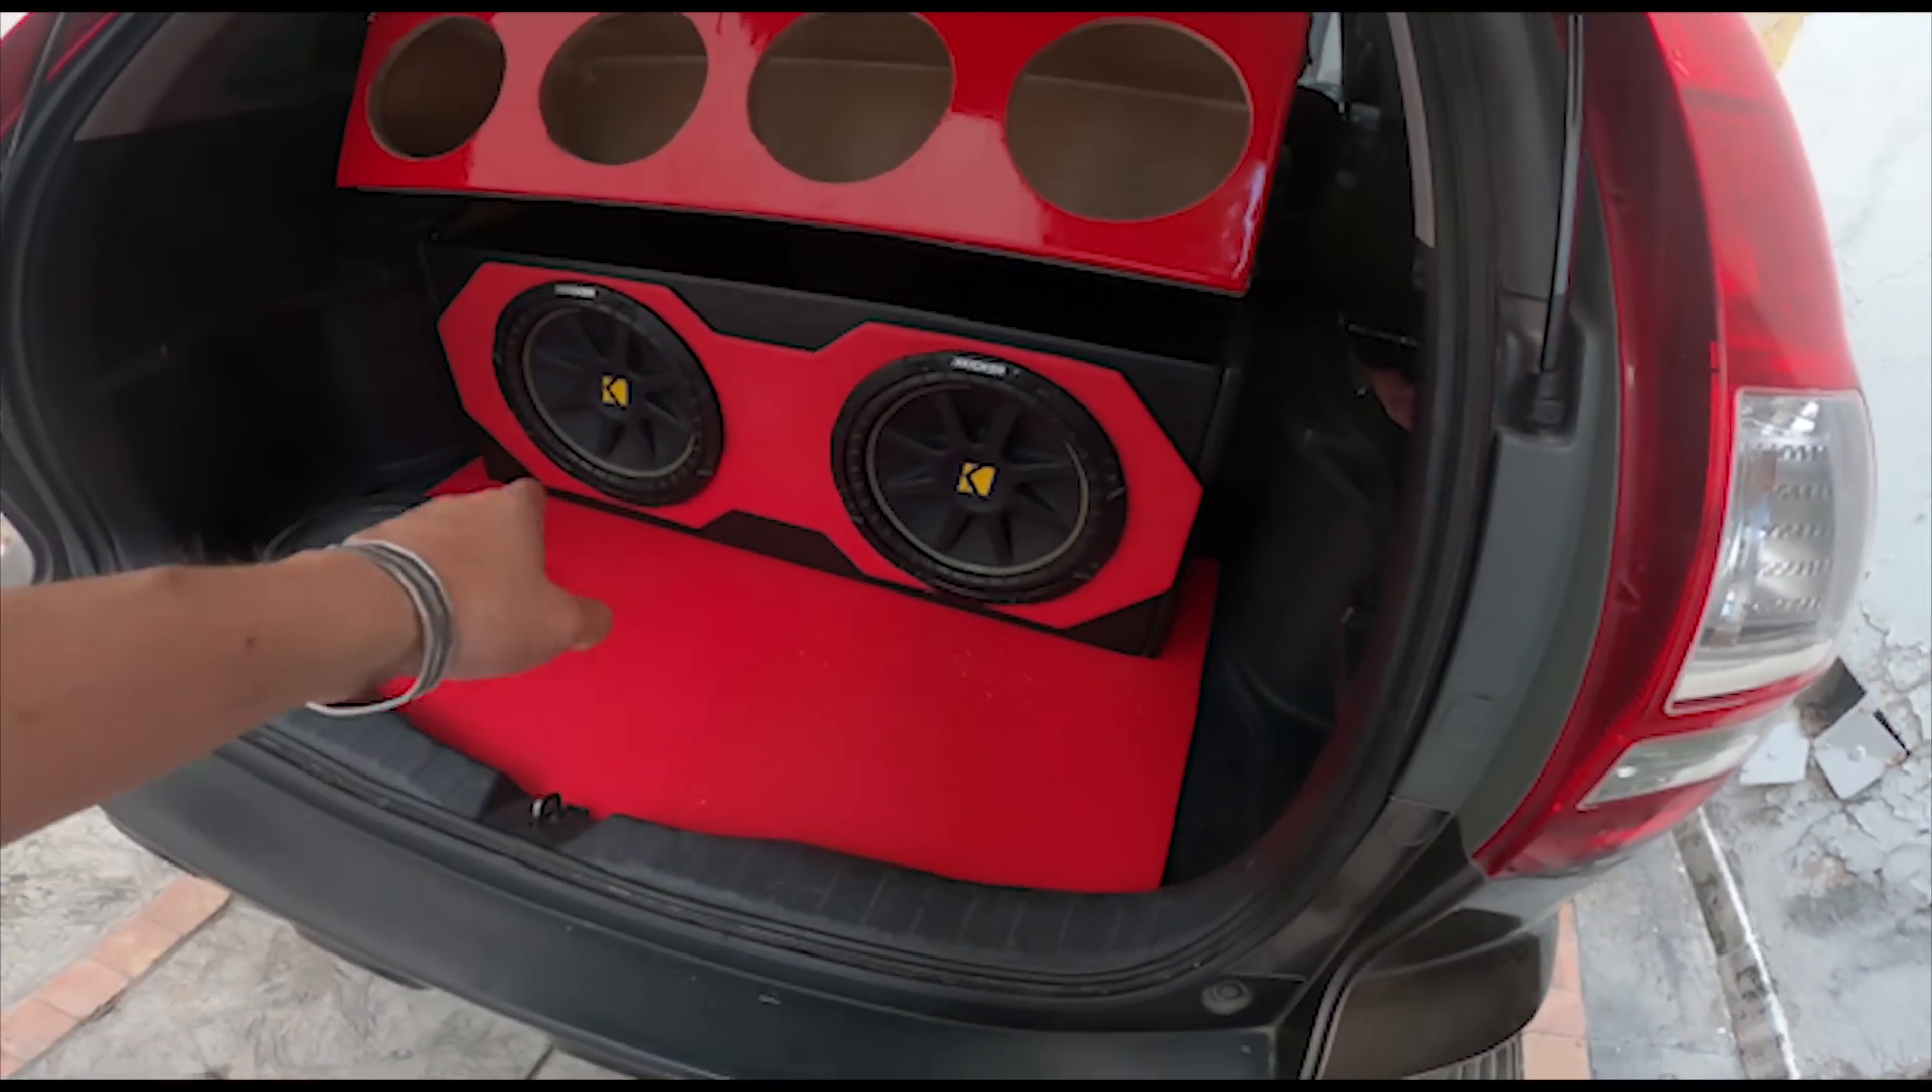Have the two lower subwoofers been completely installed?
Yes.